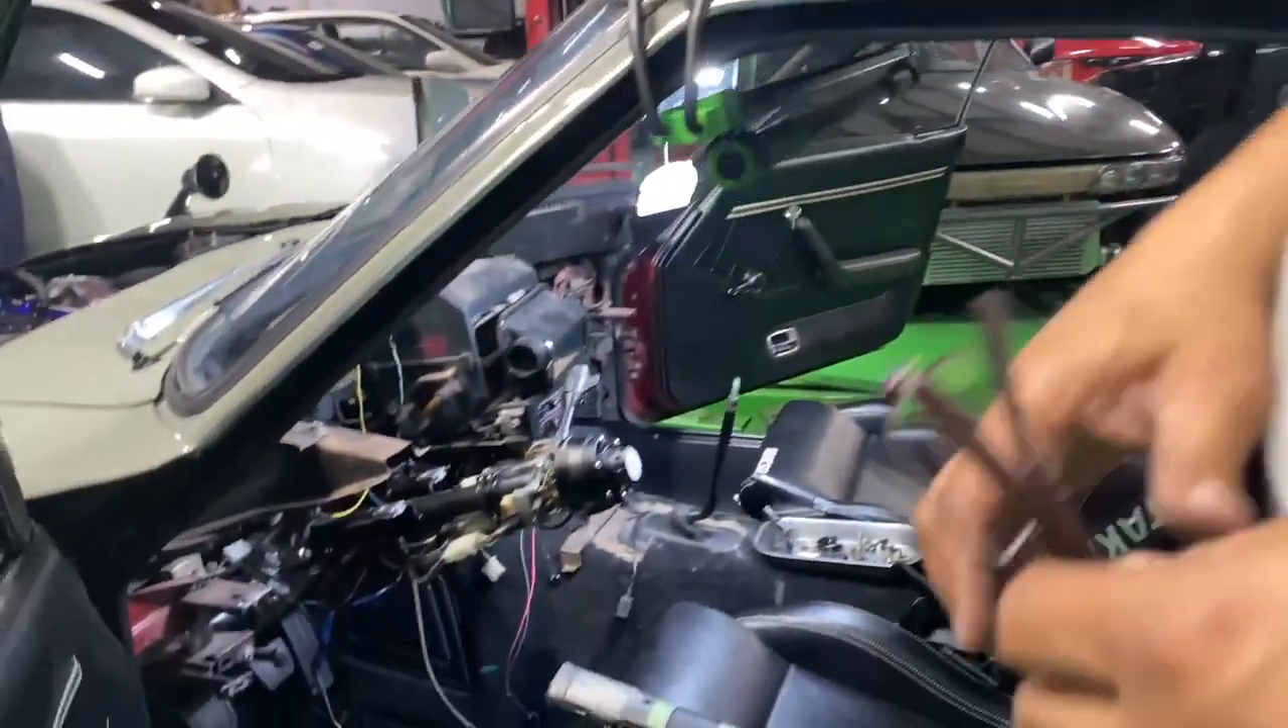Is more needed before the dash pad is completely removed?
No.